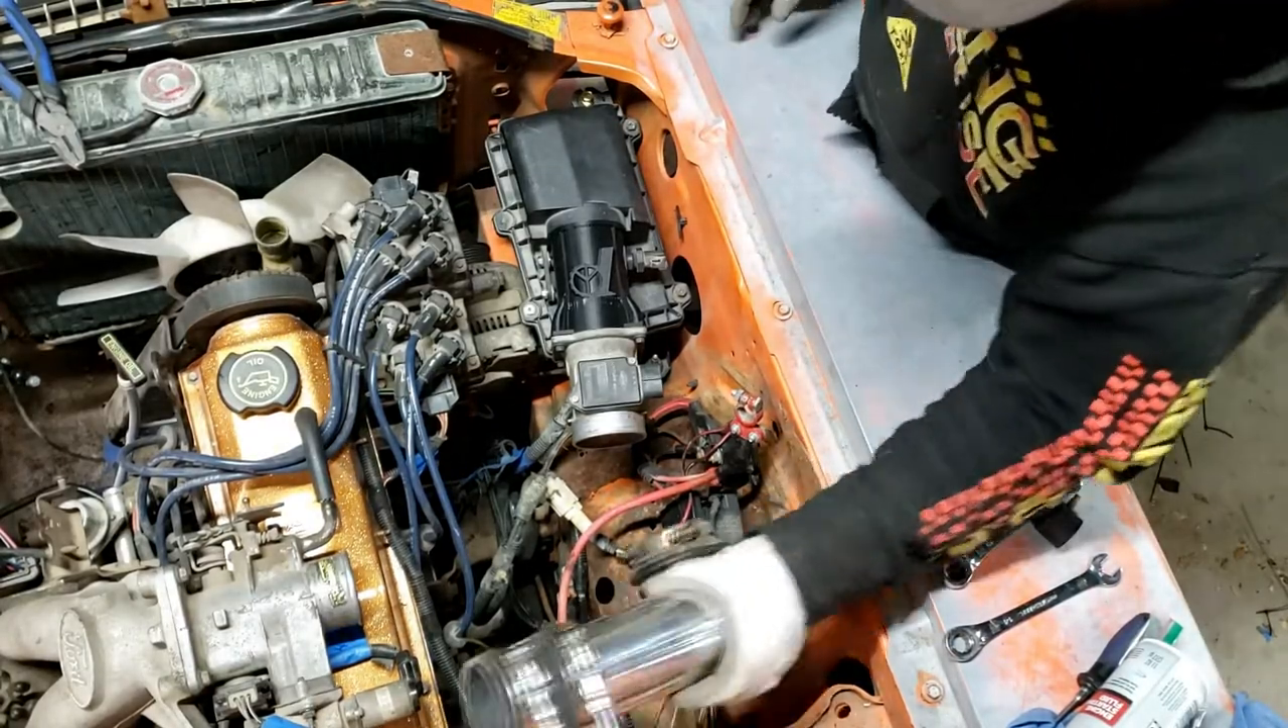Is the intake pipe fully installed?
No.